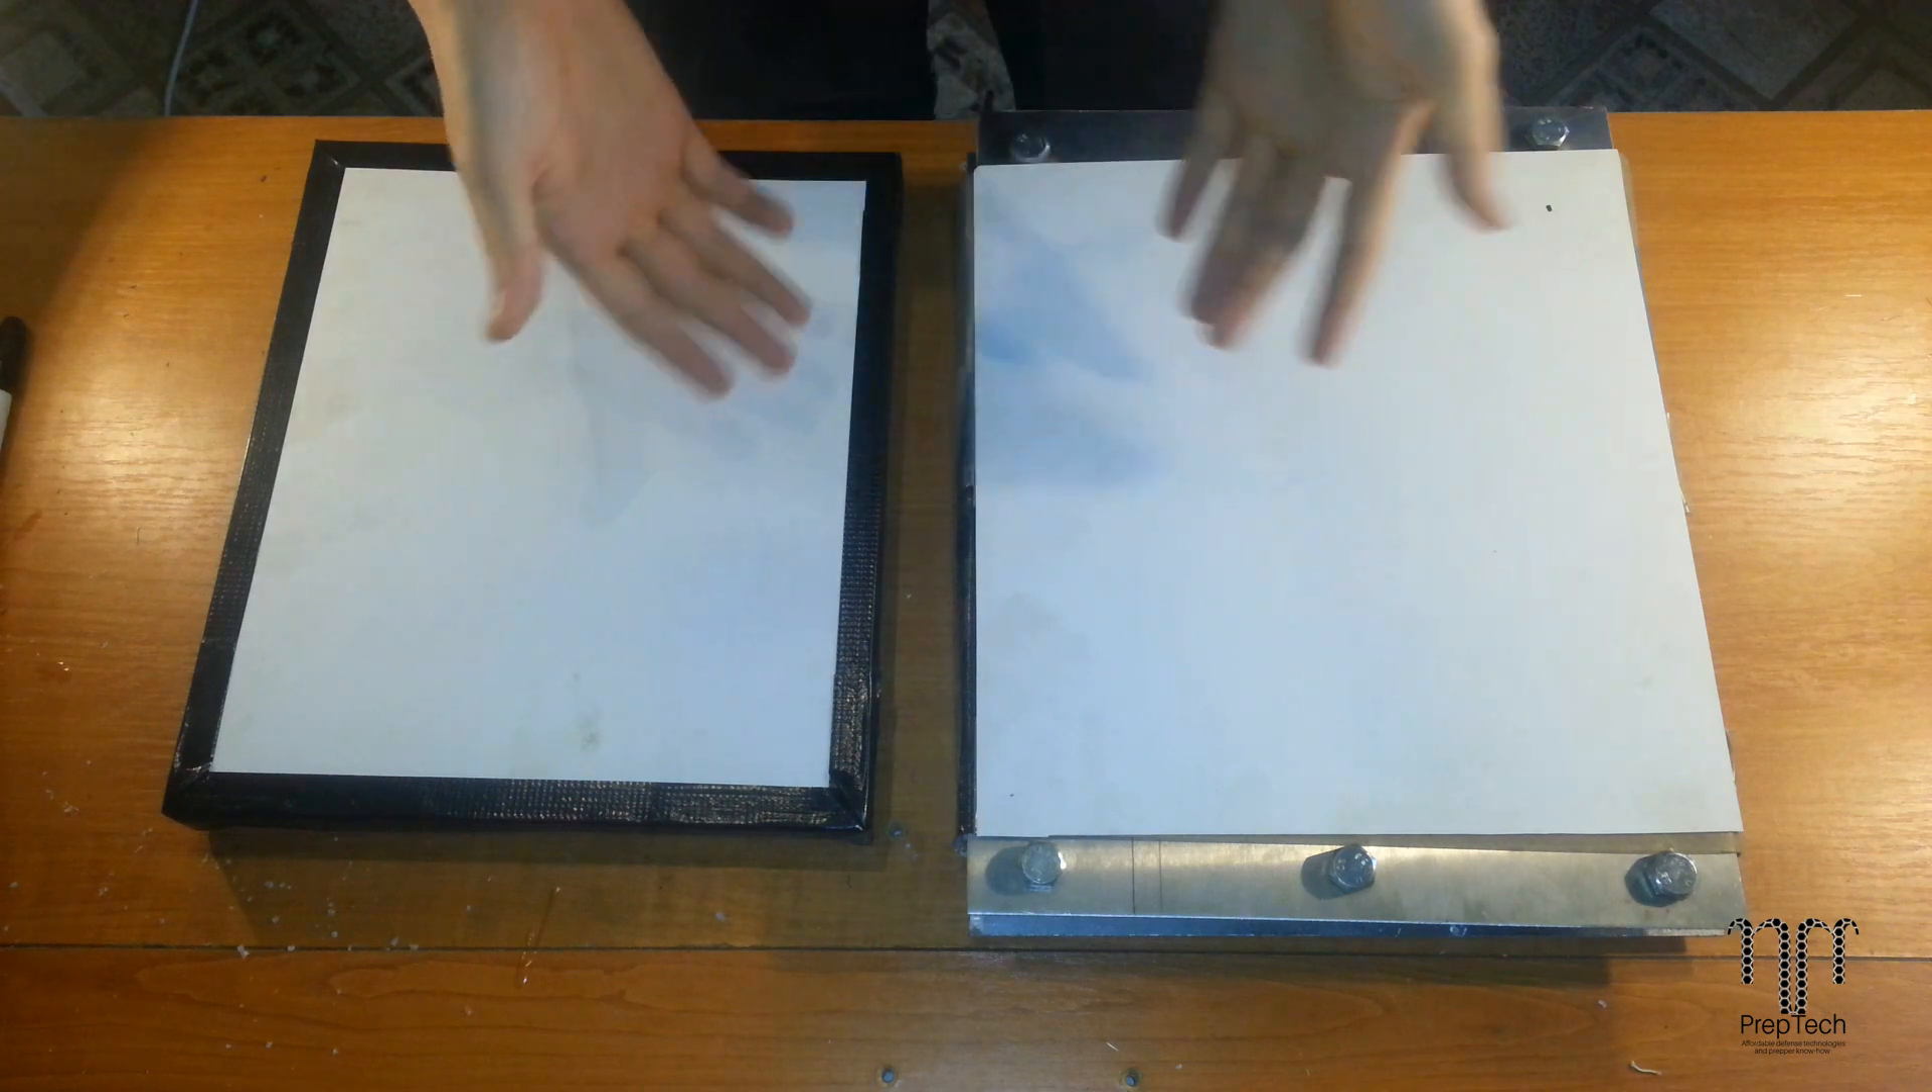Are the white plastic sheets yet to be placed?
No.